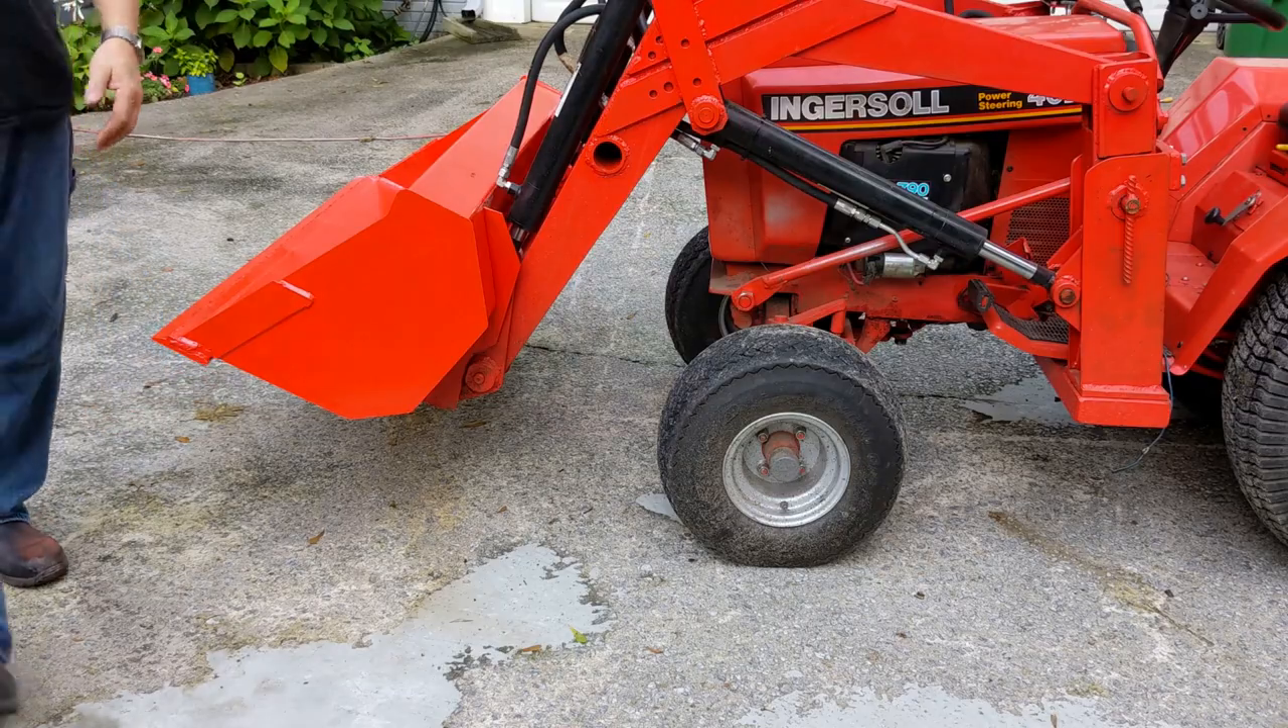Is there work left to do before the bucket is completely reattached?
No.